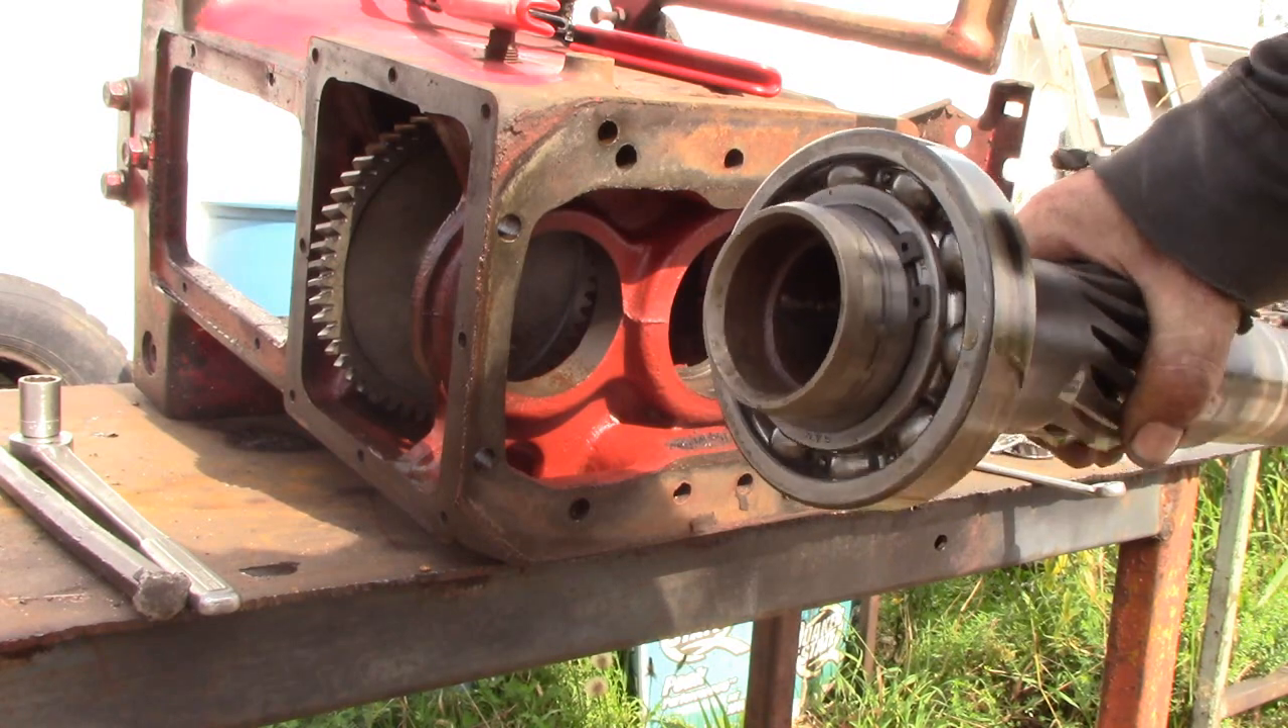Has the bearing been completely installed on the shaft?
Yes.